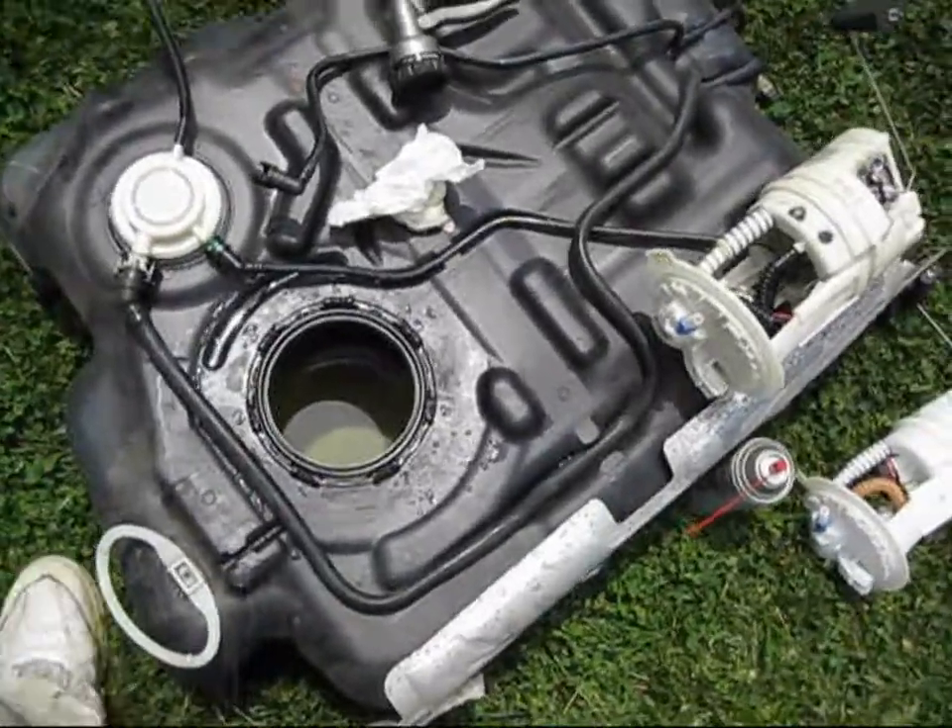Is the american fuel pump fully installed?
No.